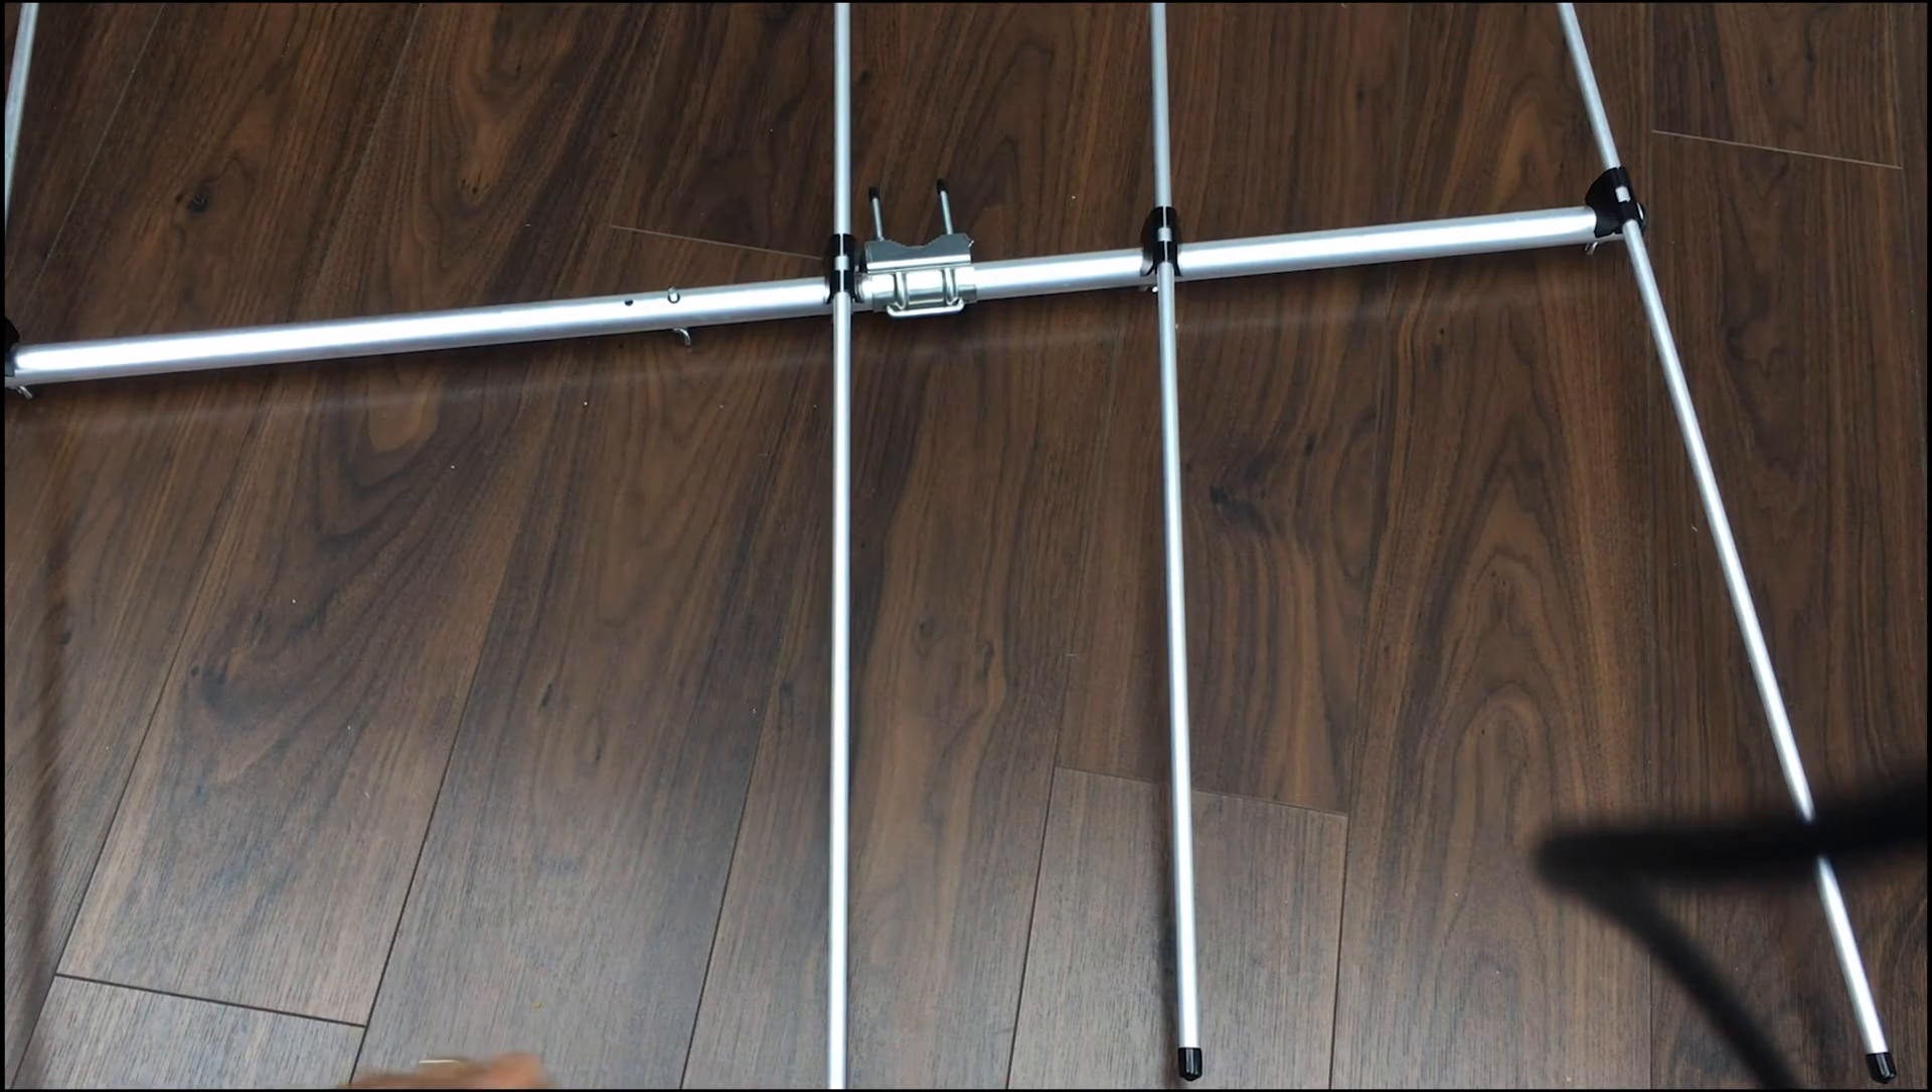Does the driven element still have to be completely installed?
Yes.